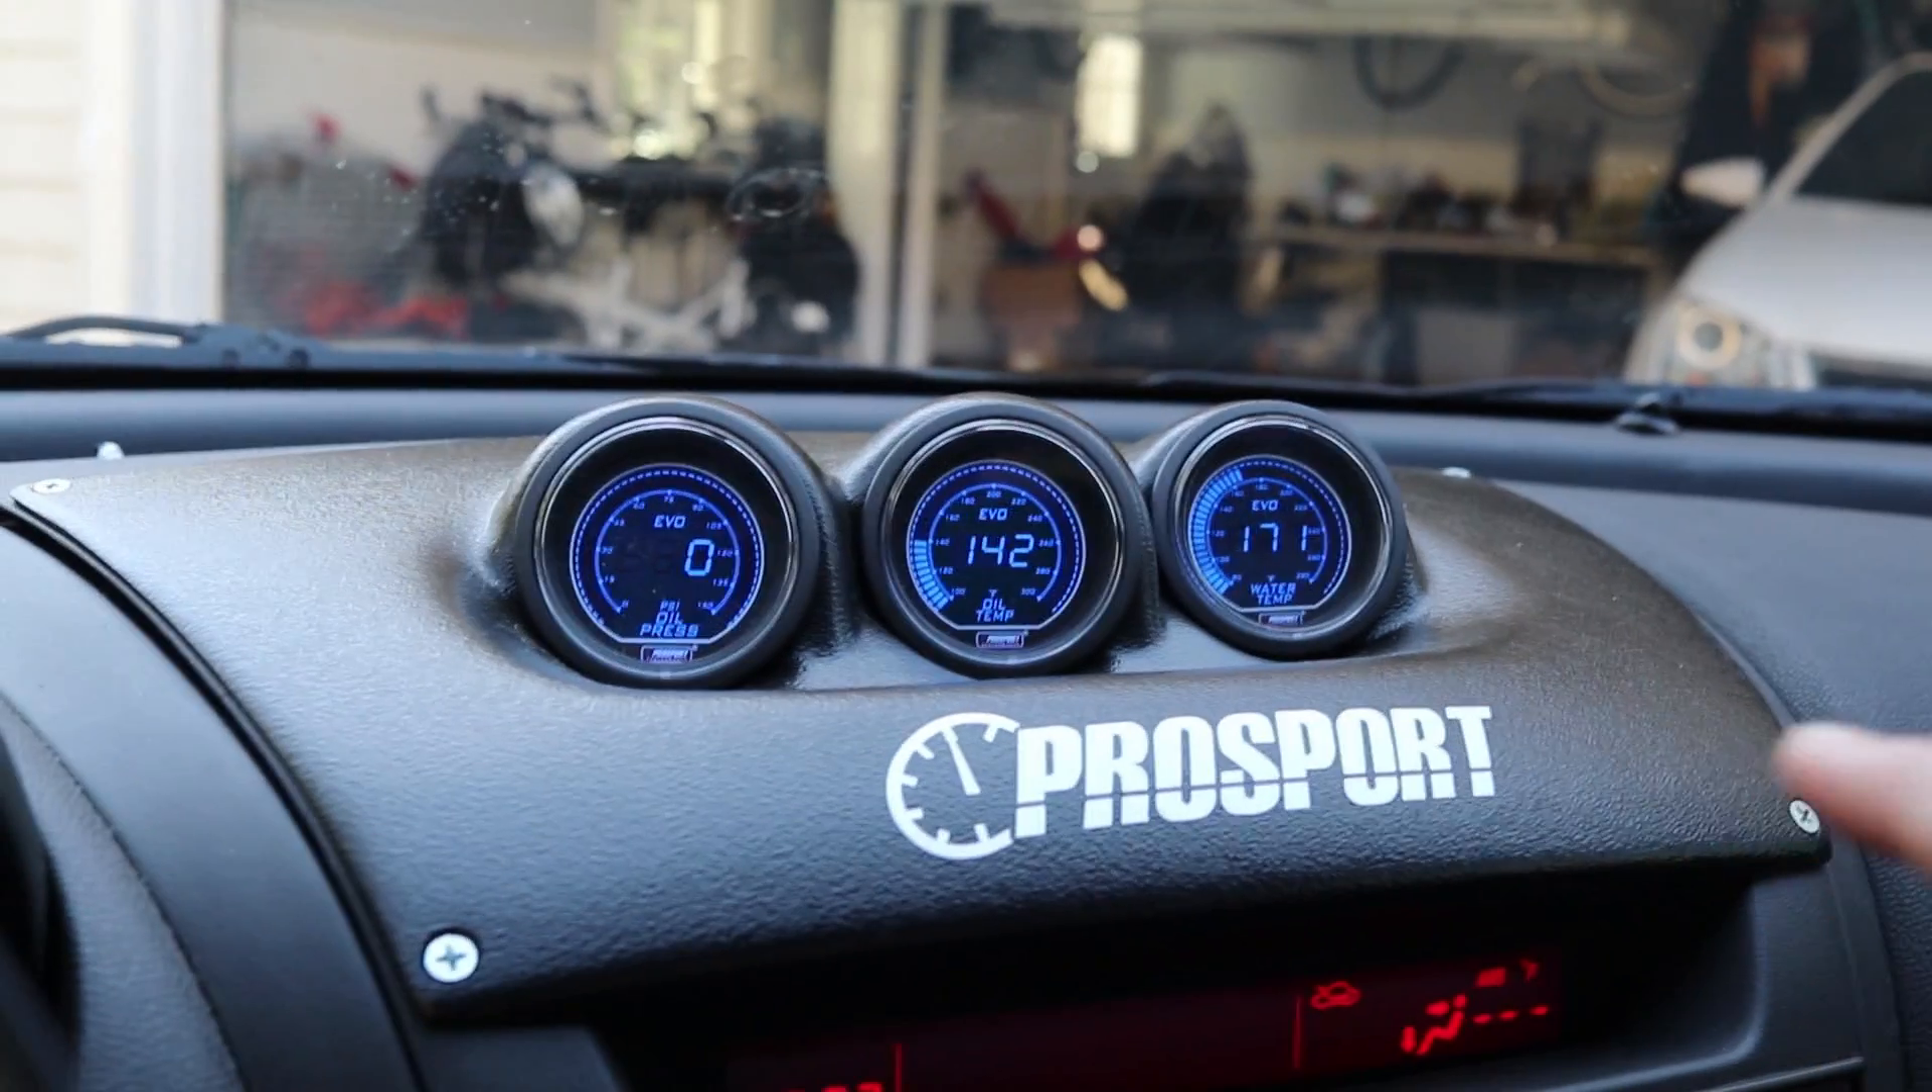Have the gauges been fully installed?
Yes.